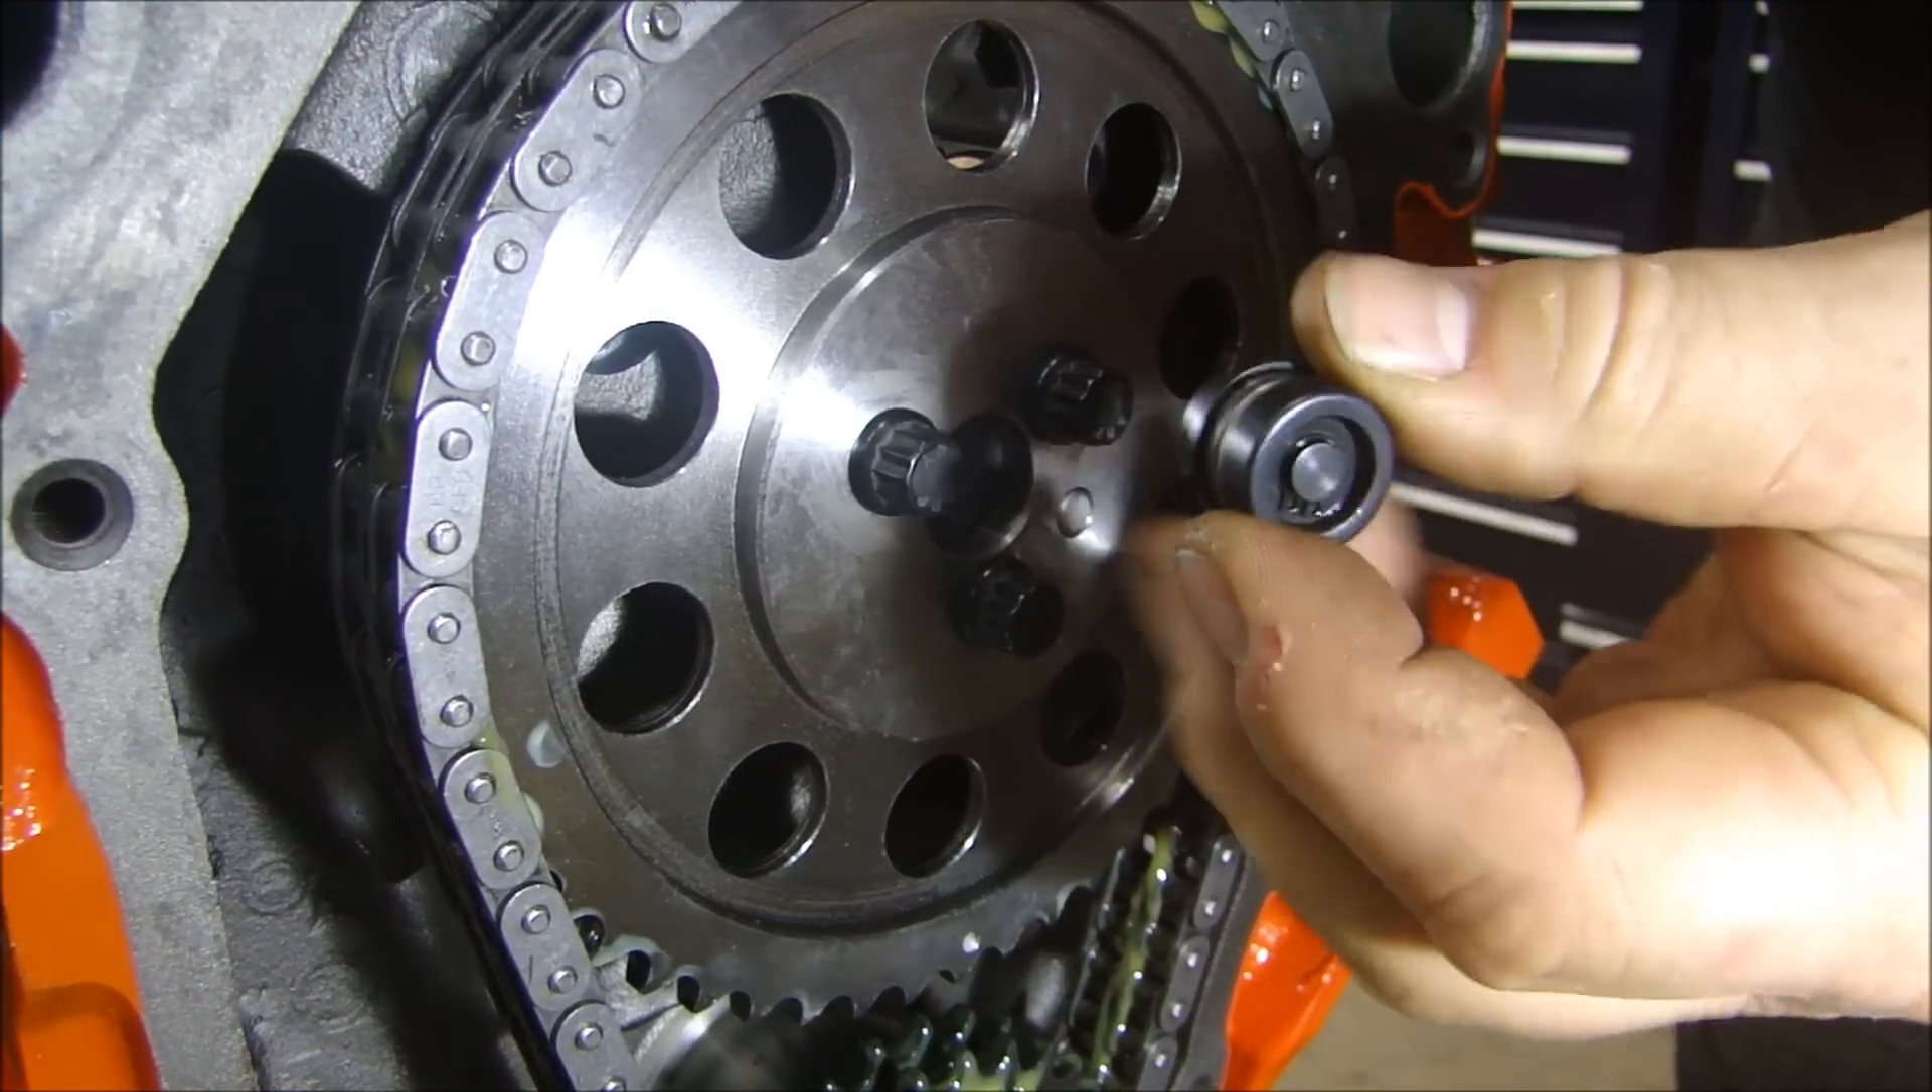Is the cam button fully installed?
No.